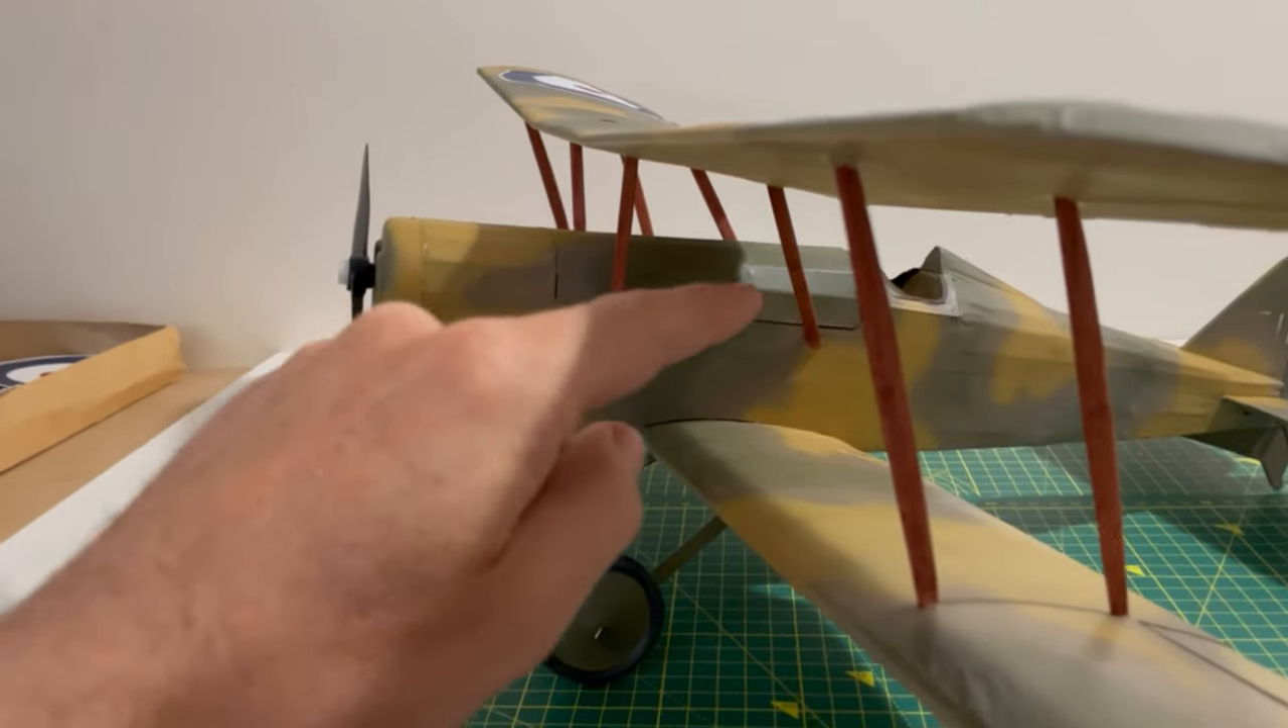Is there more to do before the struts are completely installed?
No.